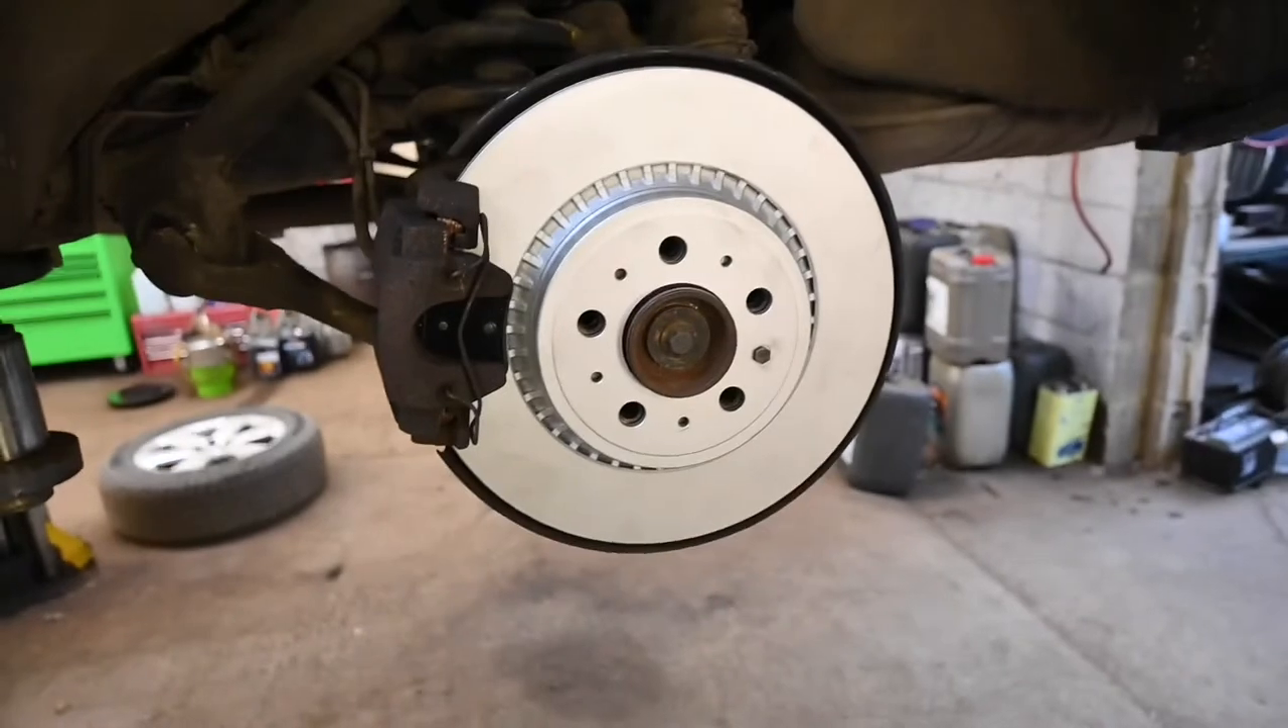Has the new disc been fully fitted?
Yes.